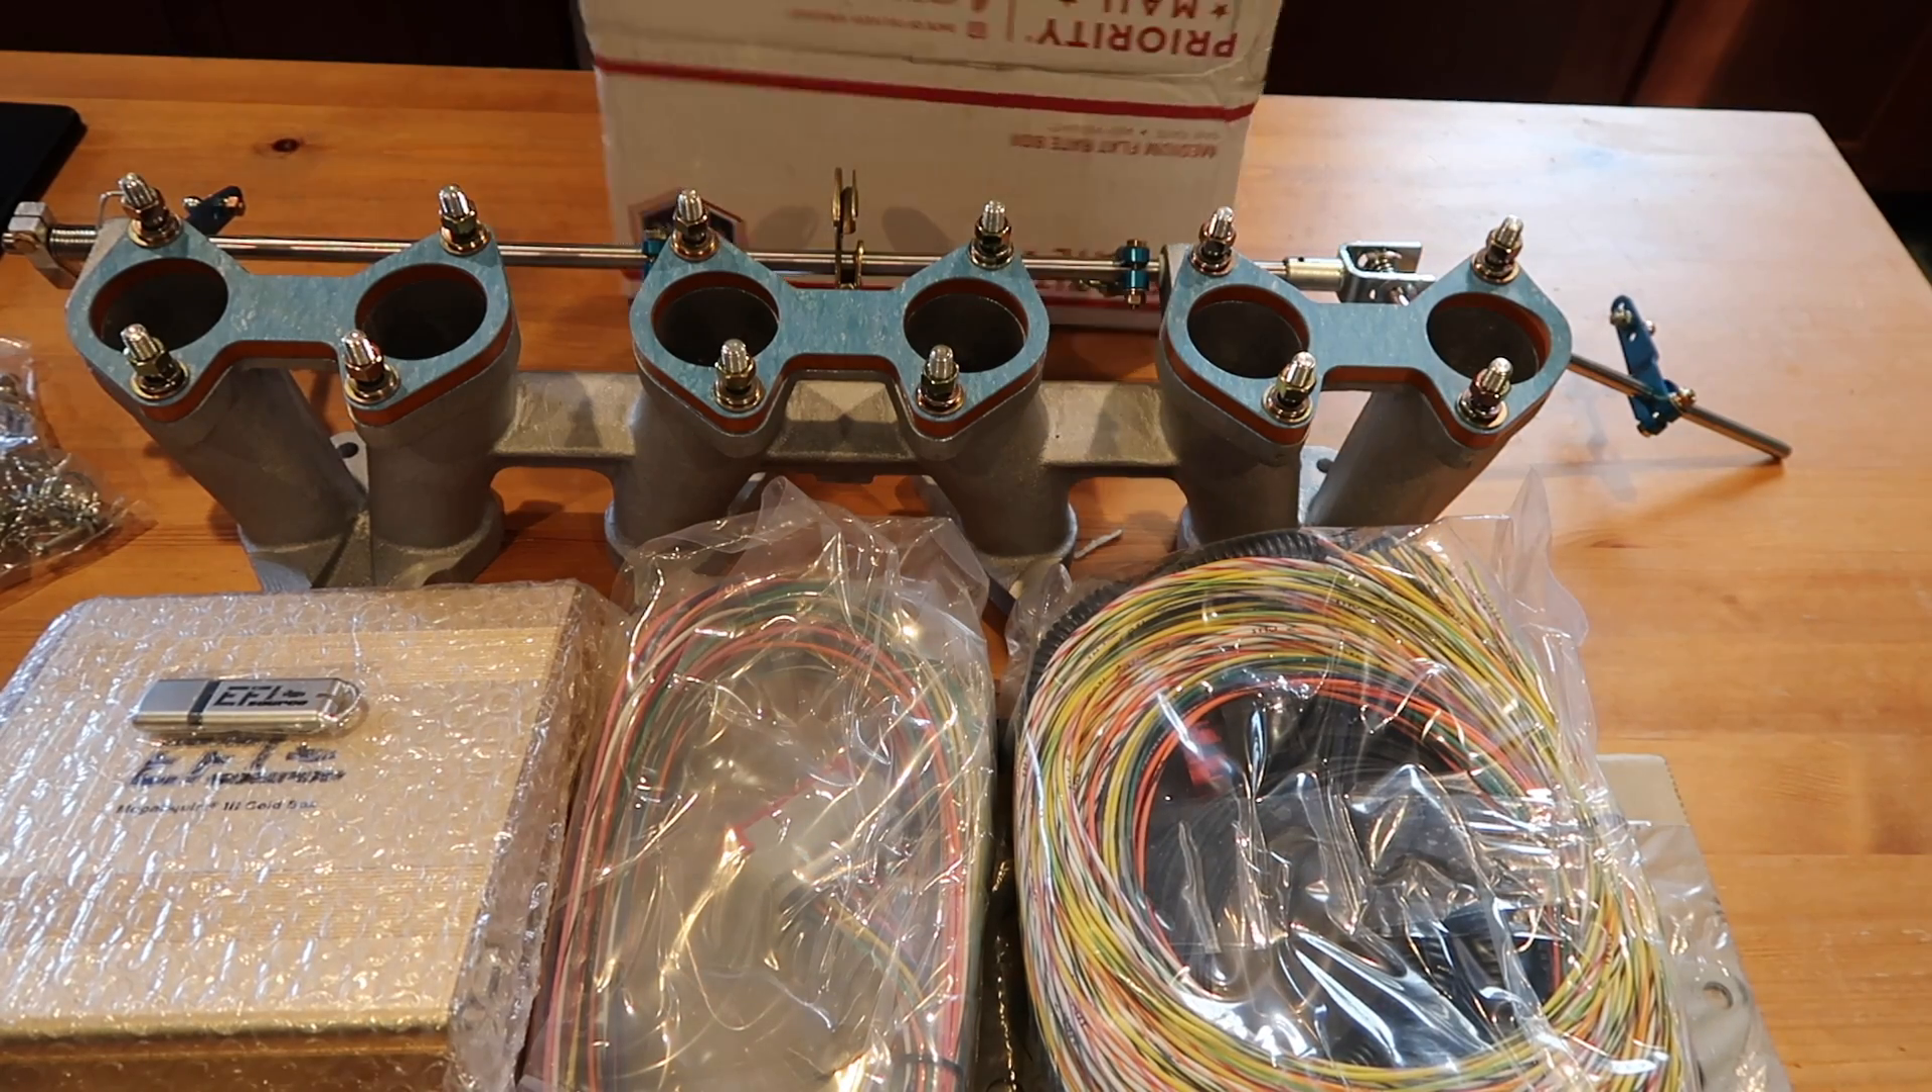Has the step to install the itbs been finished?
No.